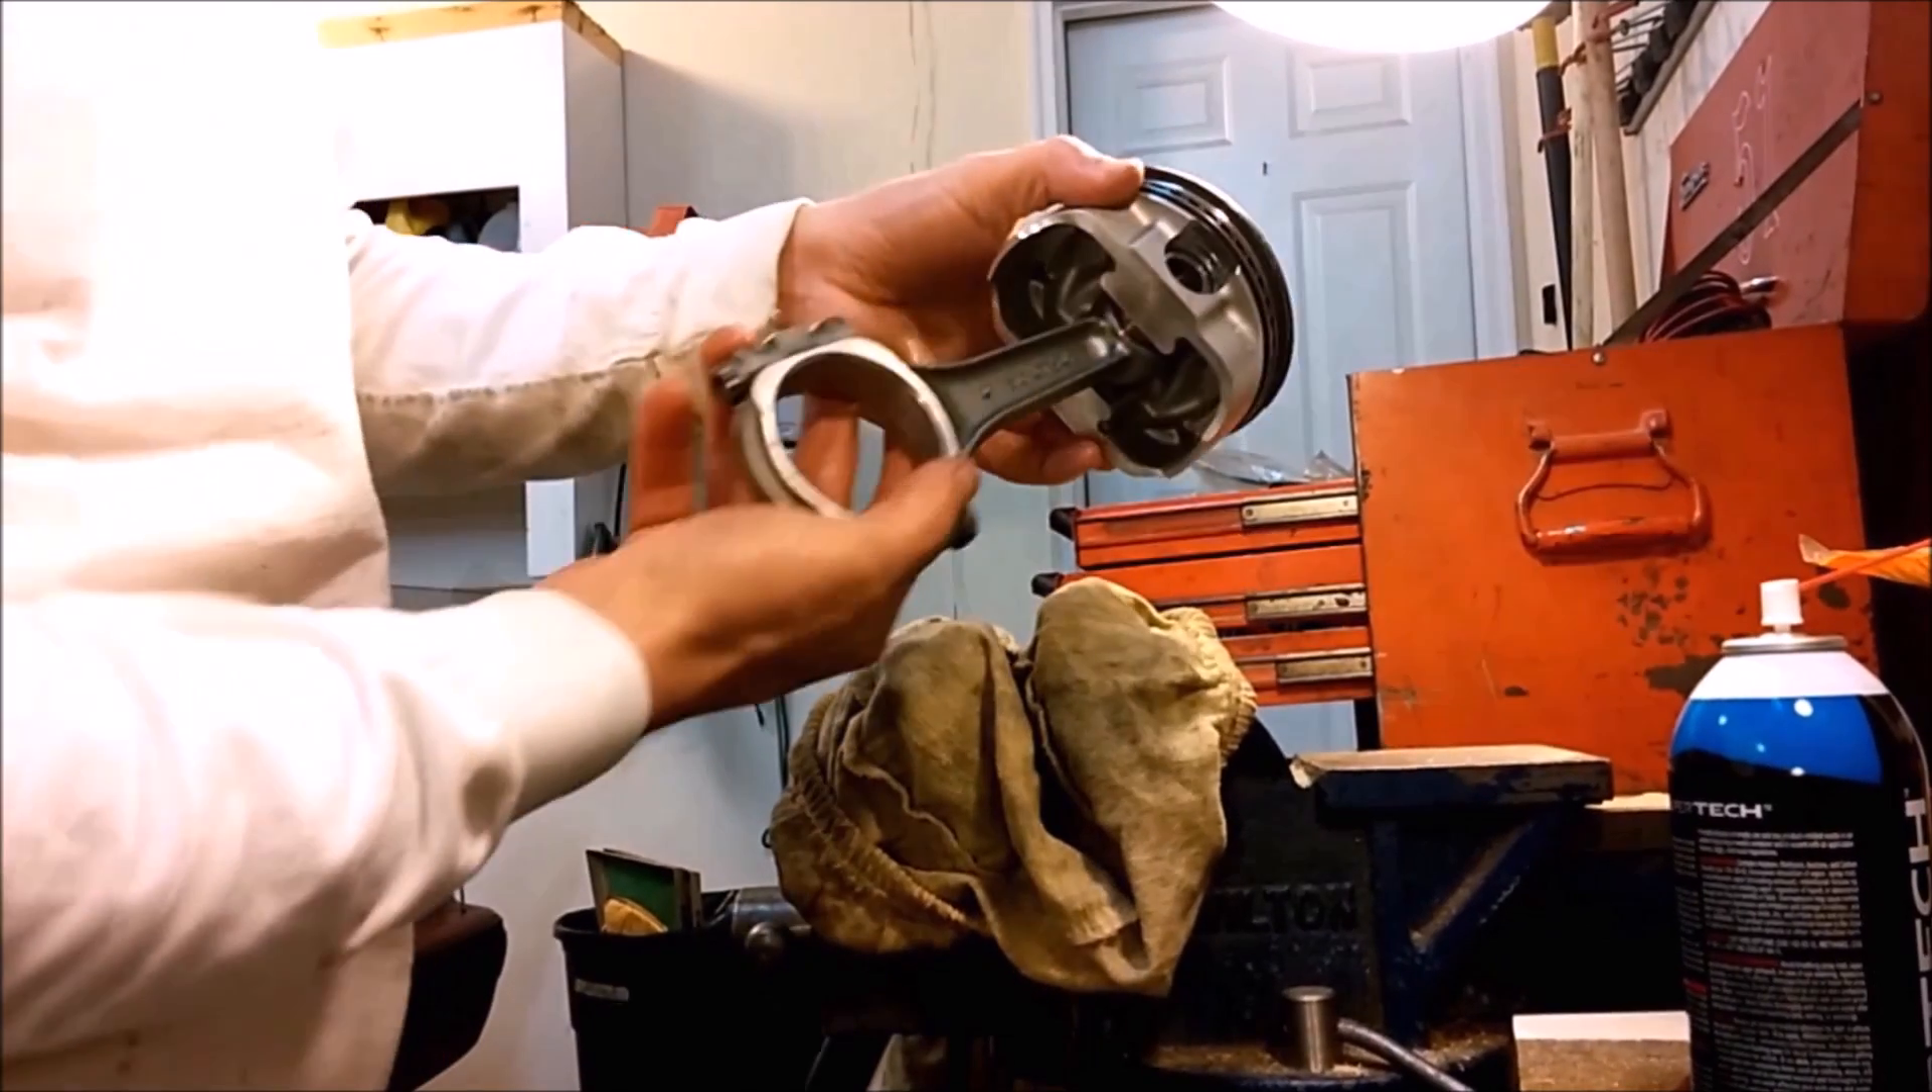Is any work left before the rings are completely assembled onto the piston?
No.